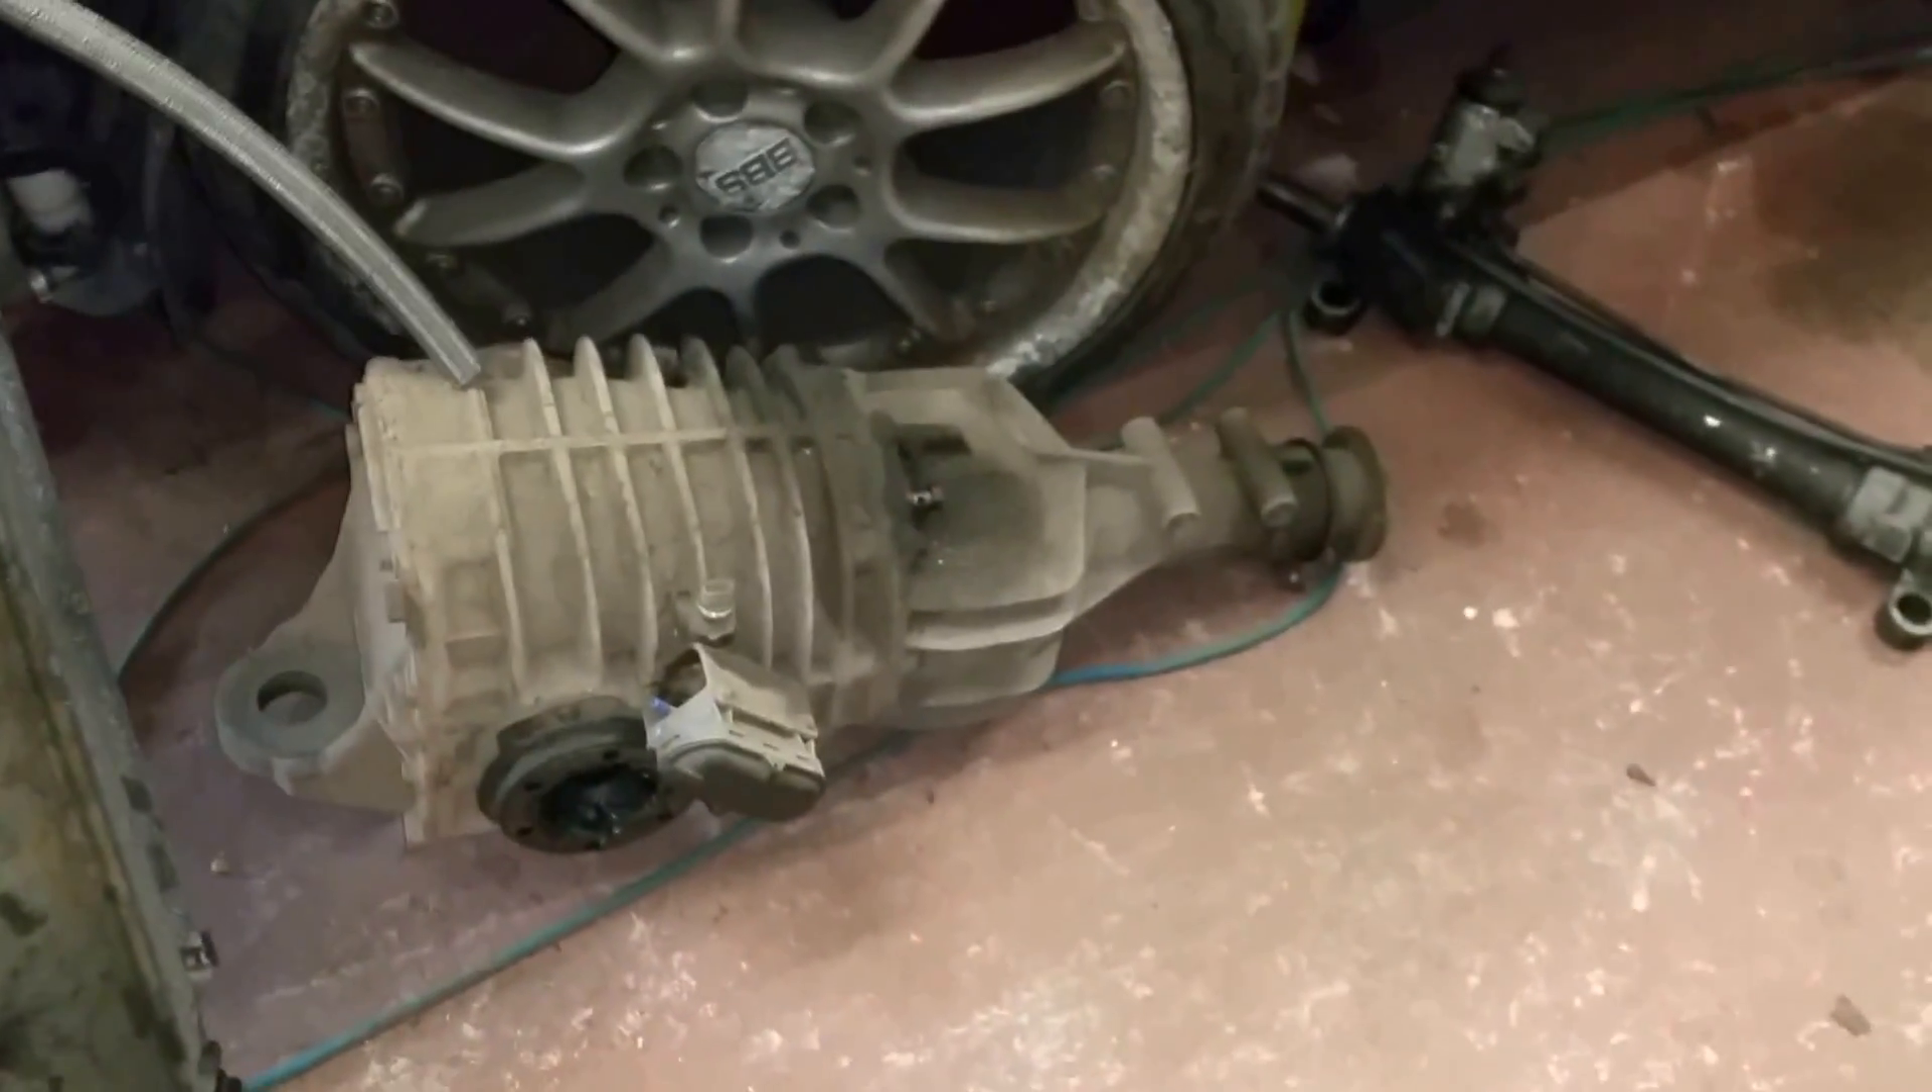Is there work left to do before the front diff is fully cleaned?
Yes.